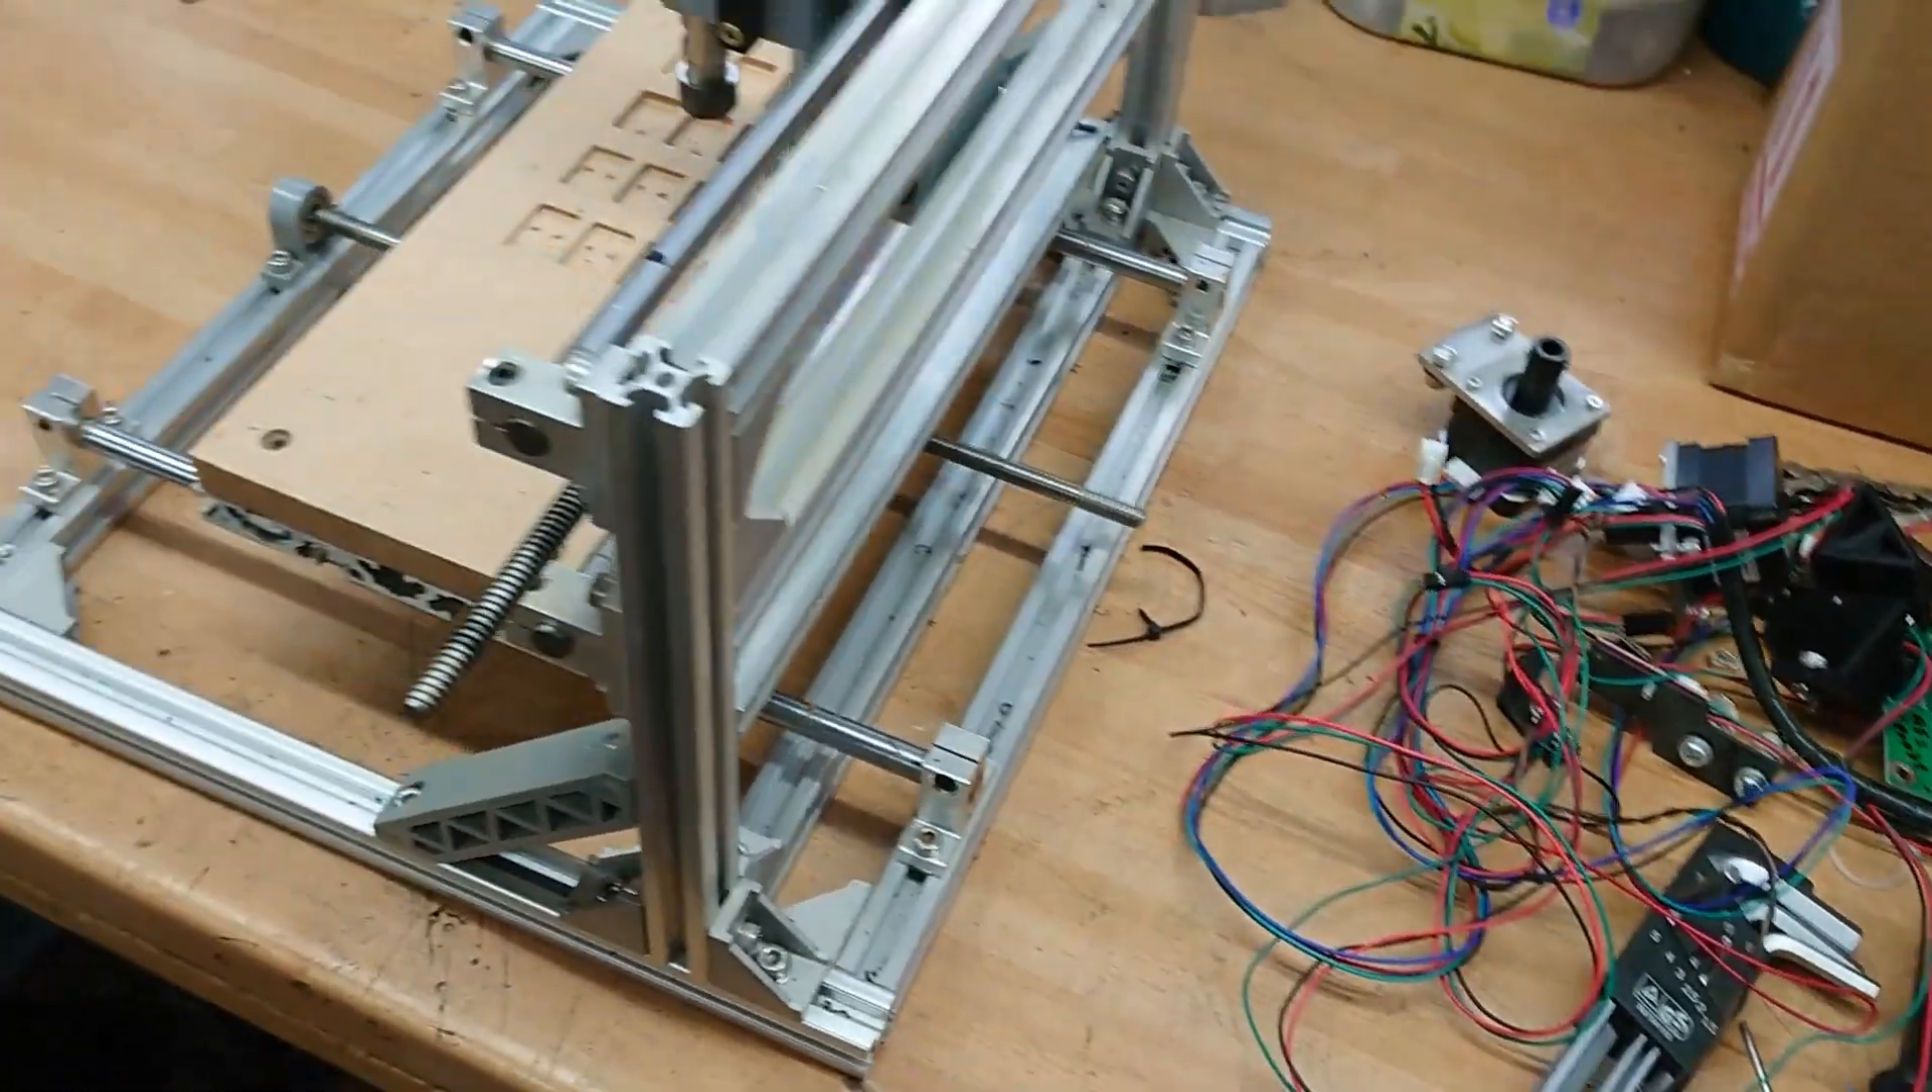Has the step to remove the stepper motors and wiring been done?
Yes.